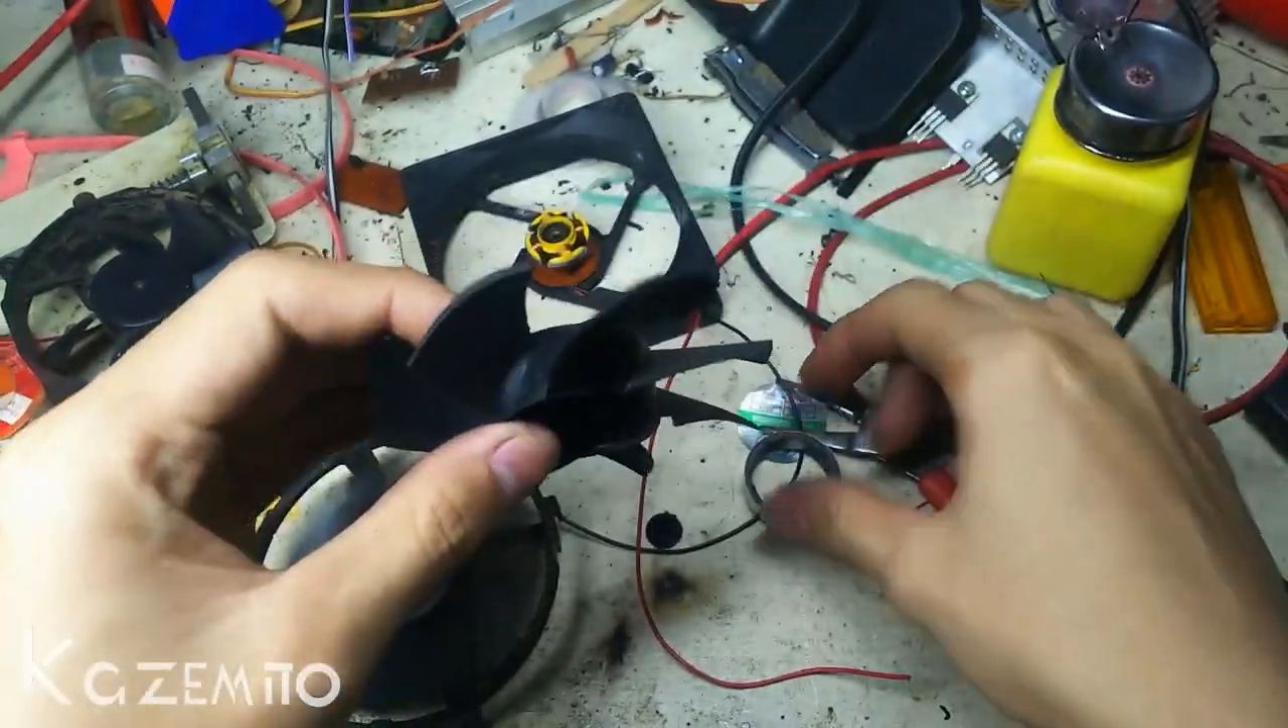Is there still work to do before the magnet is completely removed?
No.